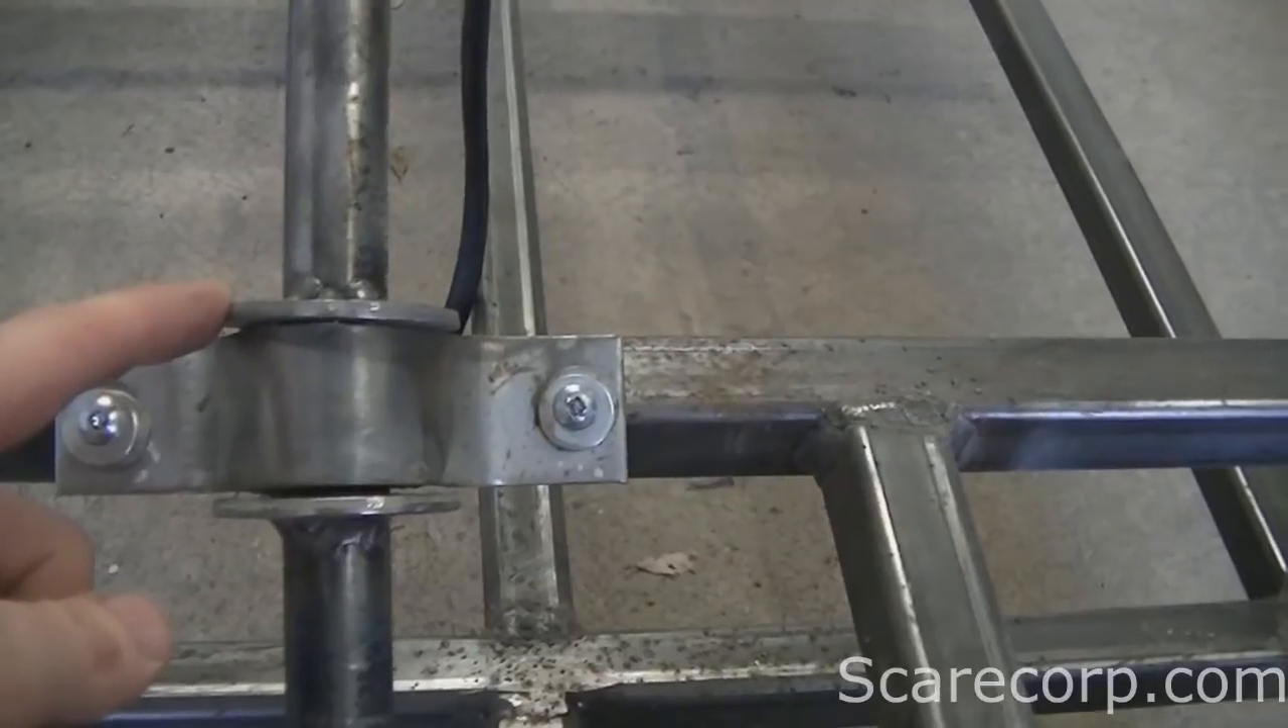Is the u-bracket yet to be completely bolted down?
No.